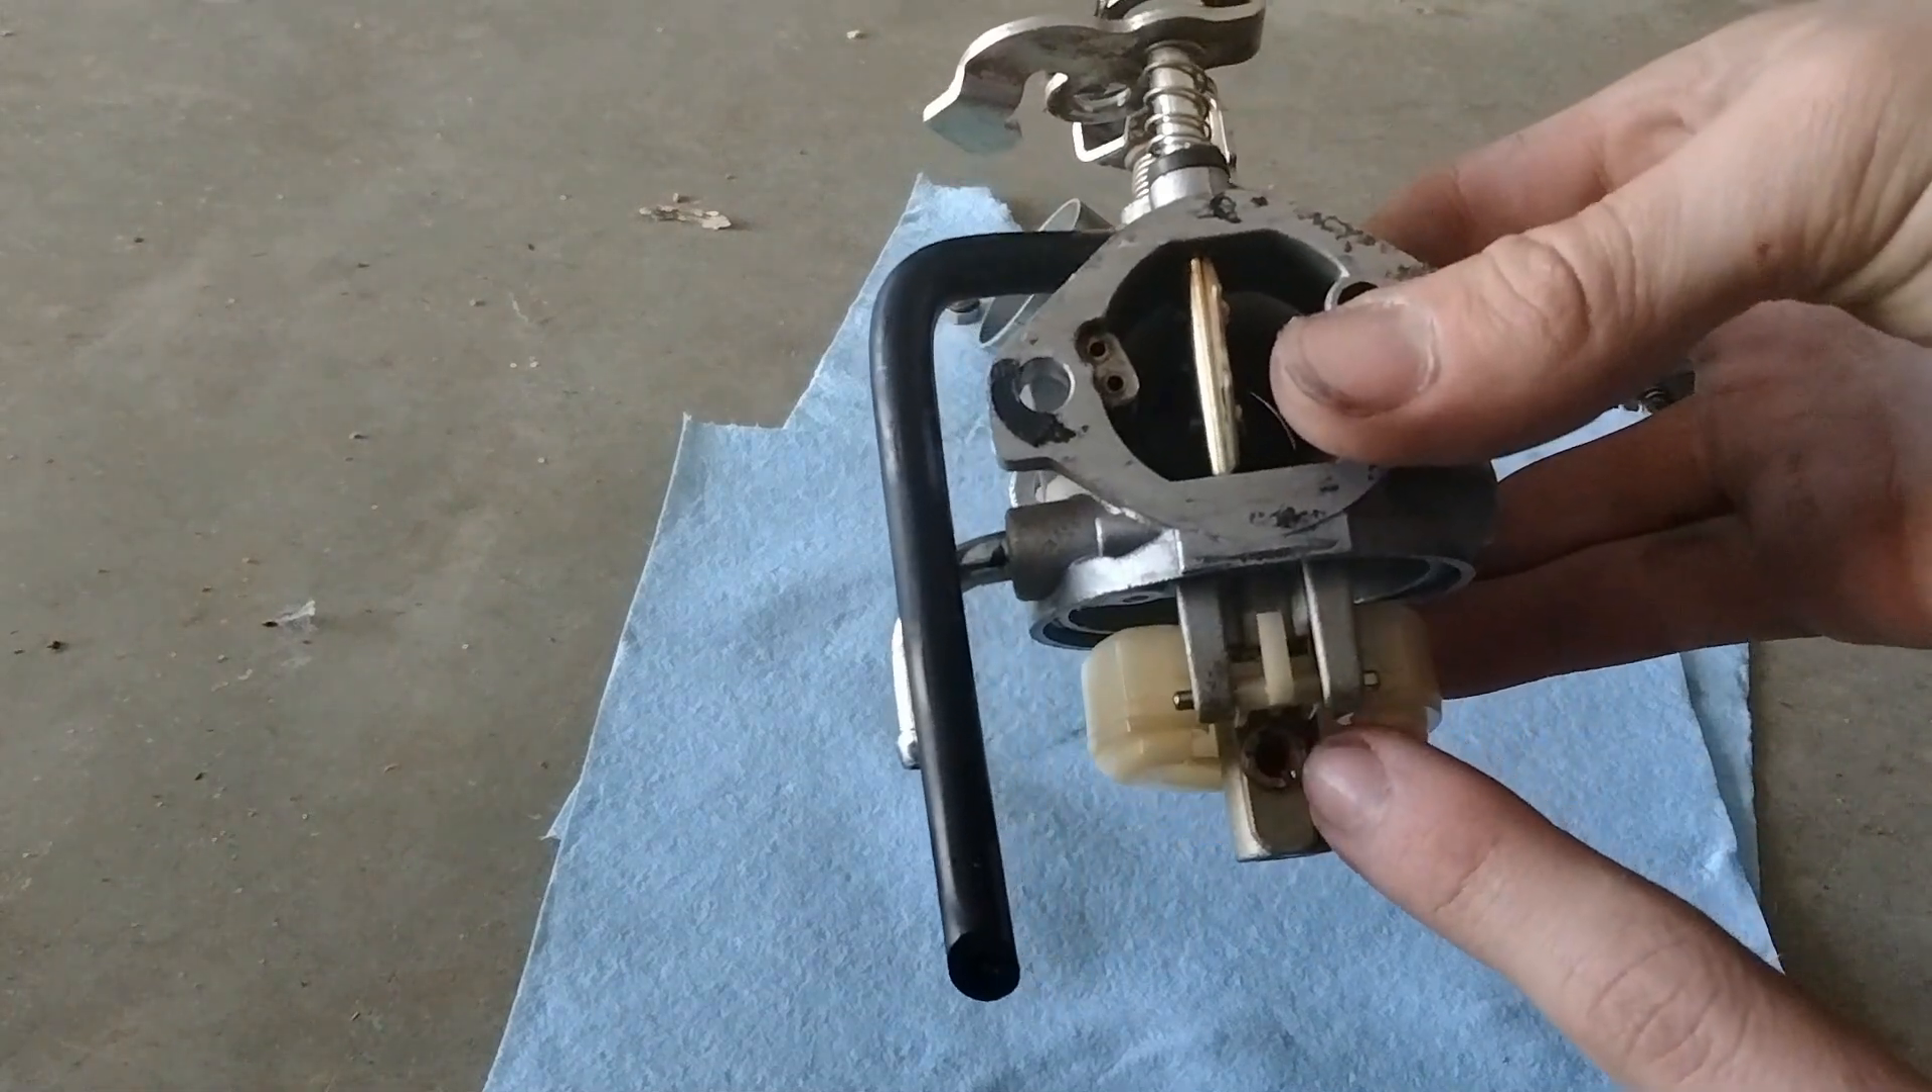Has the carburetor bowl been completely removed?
Yes.